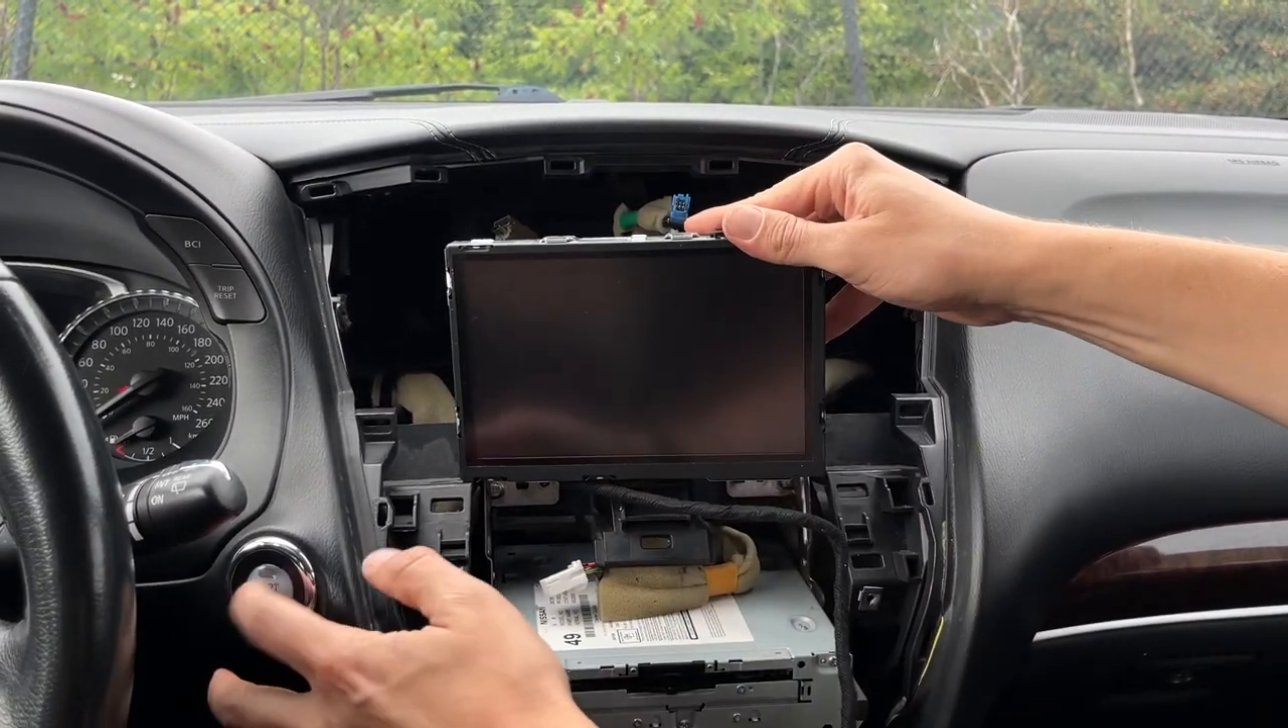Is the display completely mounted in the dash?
No.